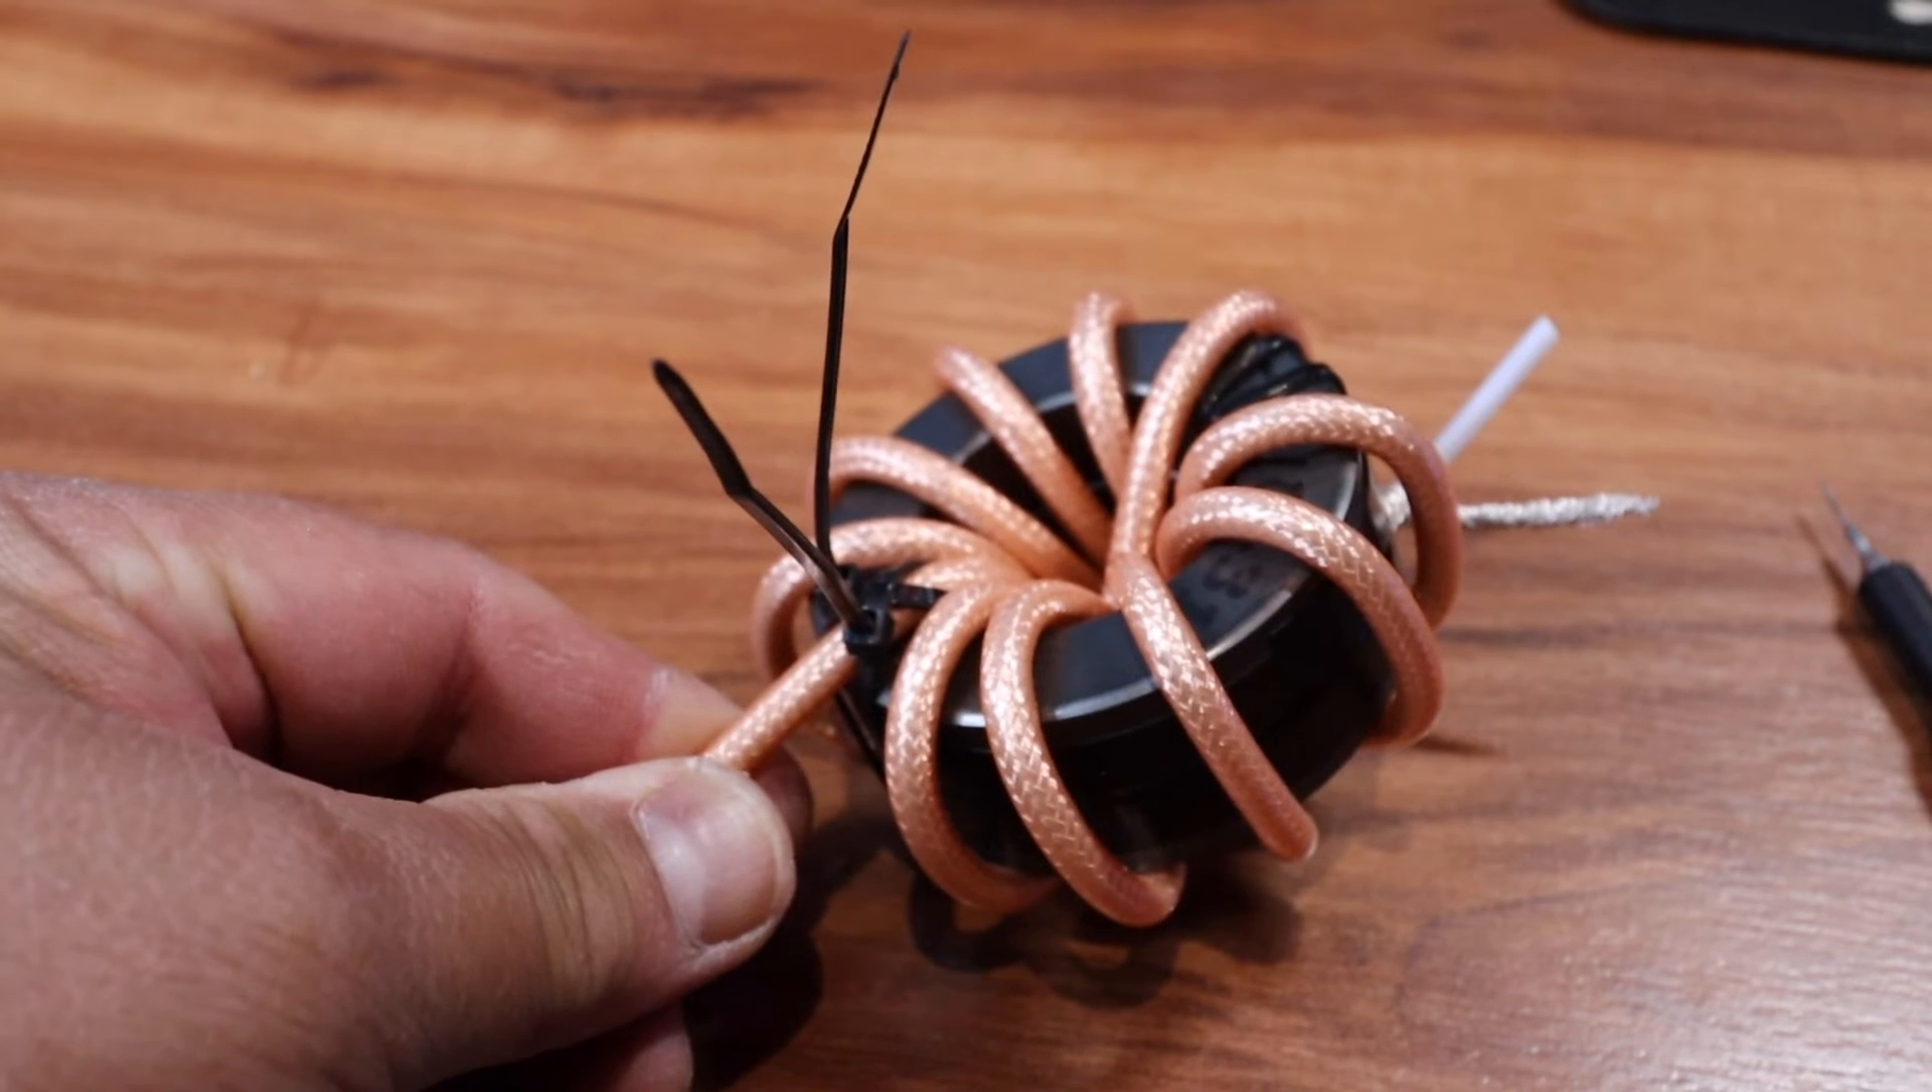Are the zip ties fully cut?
No.